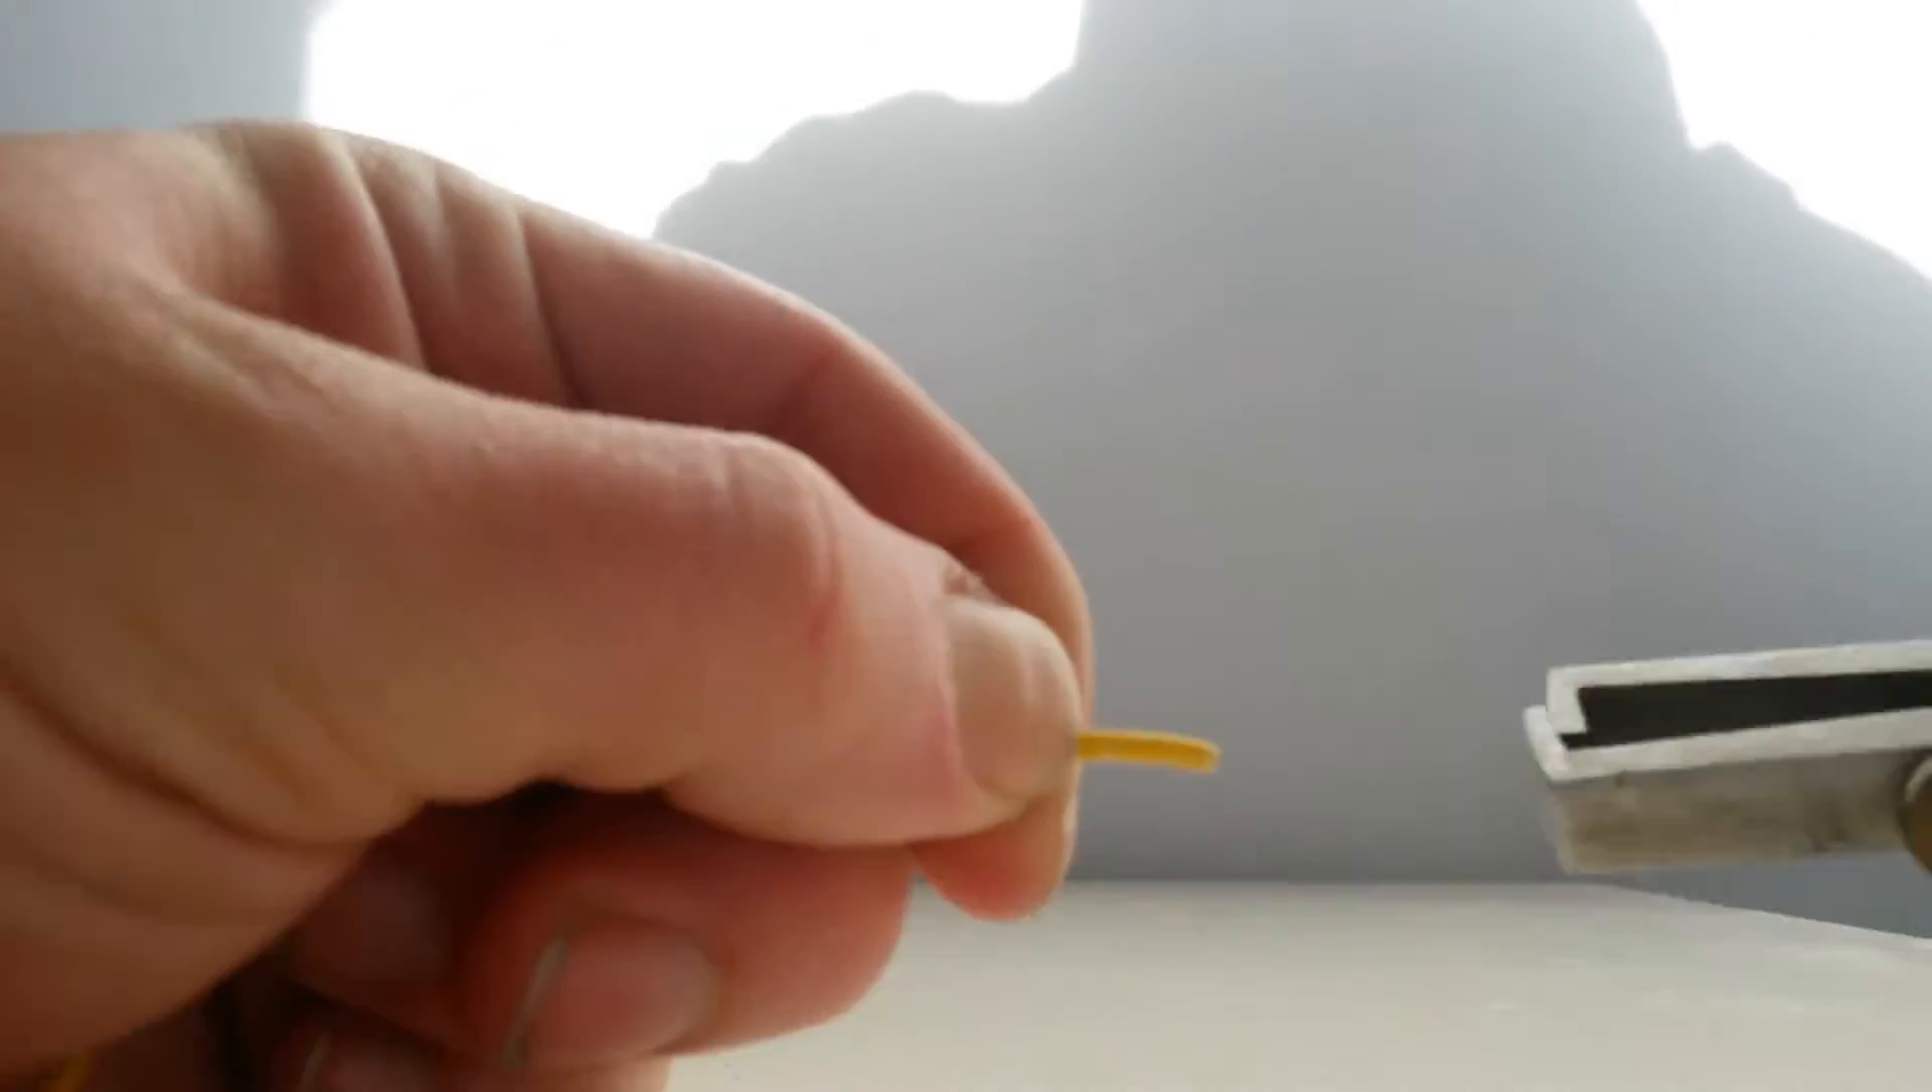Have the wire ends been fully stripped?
No.